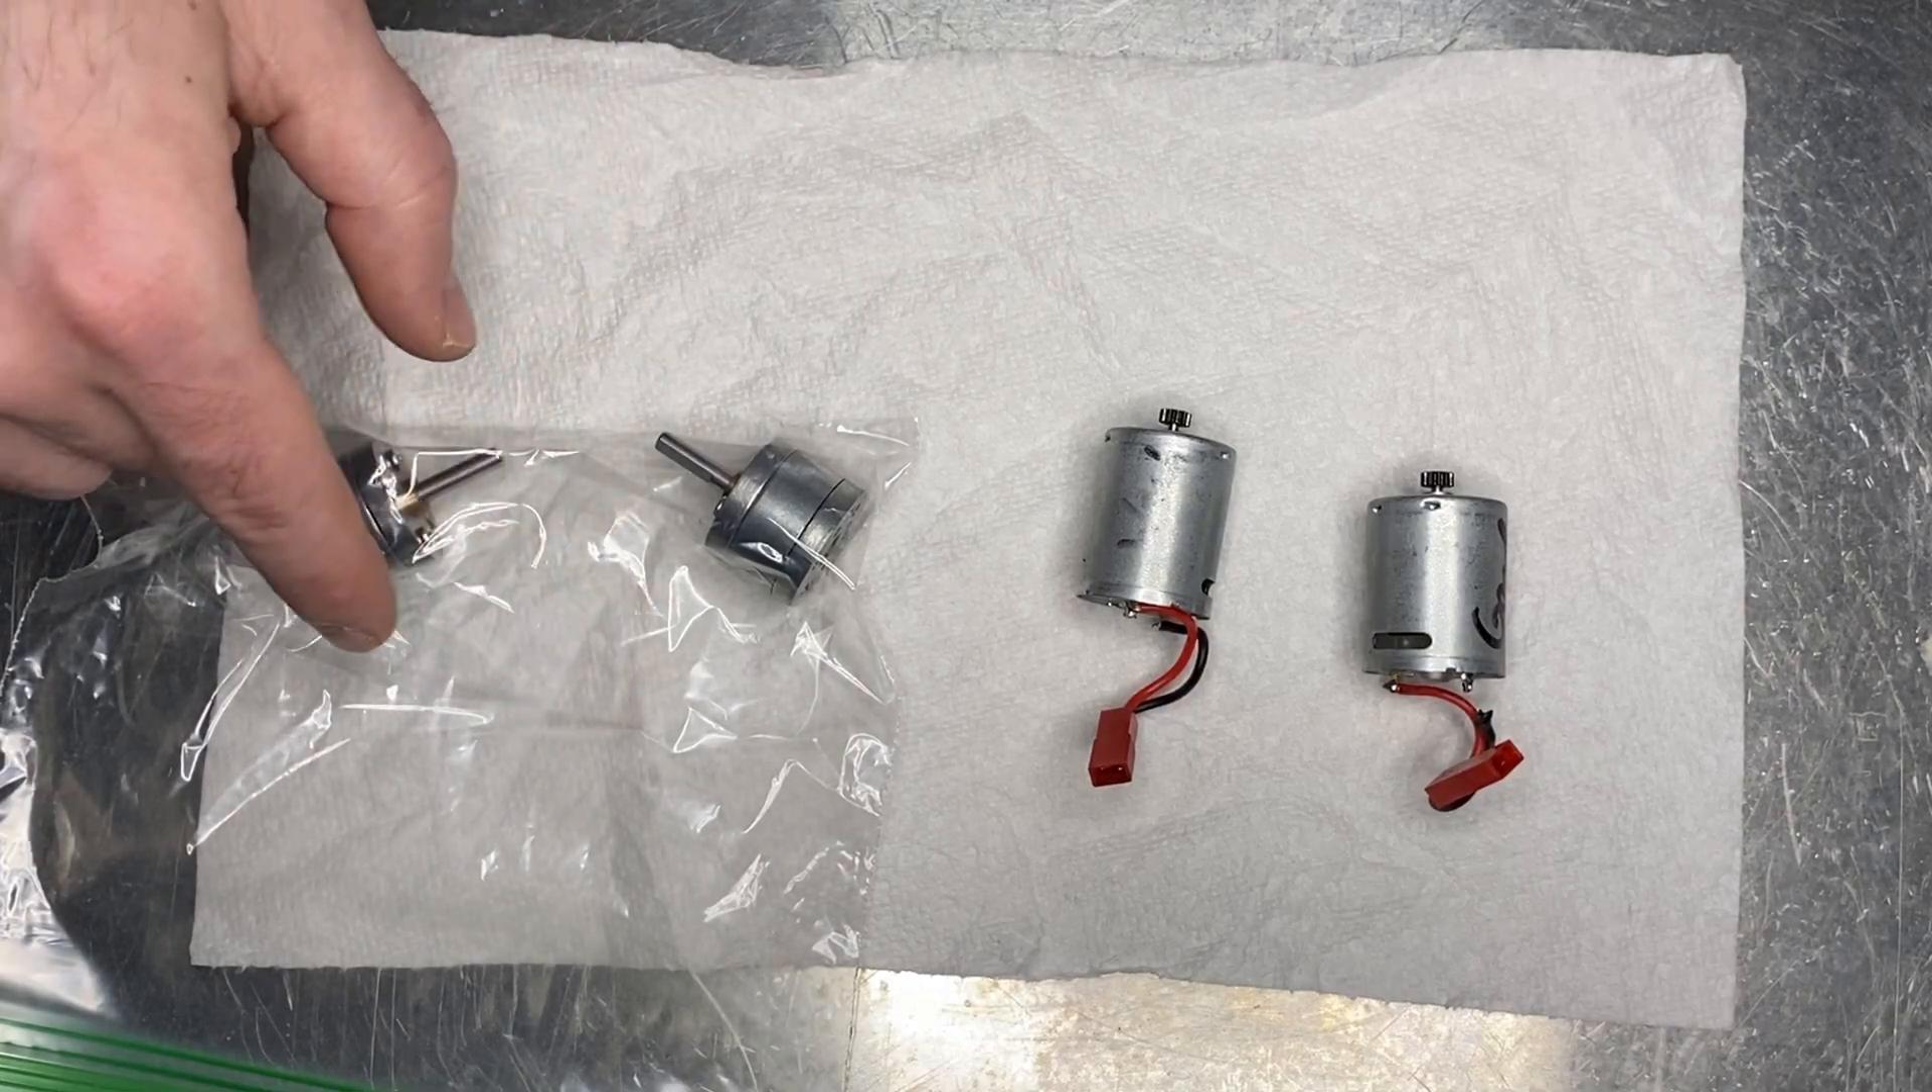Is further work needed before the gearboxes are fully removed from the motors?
No.